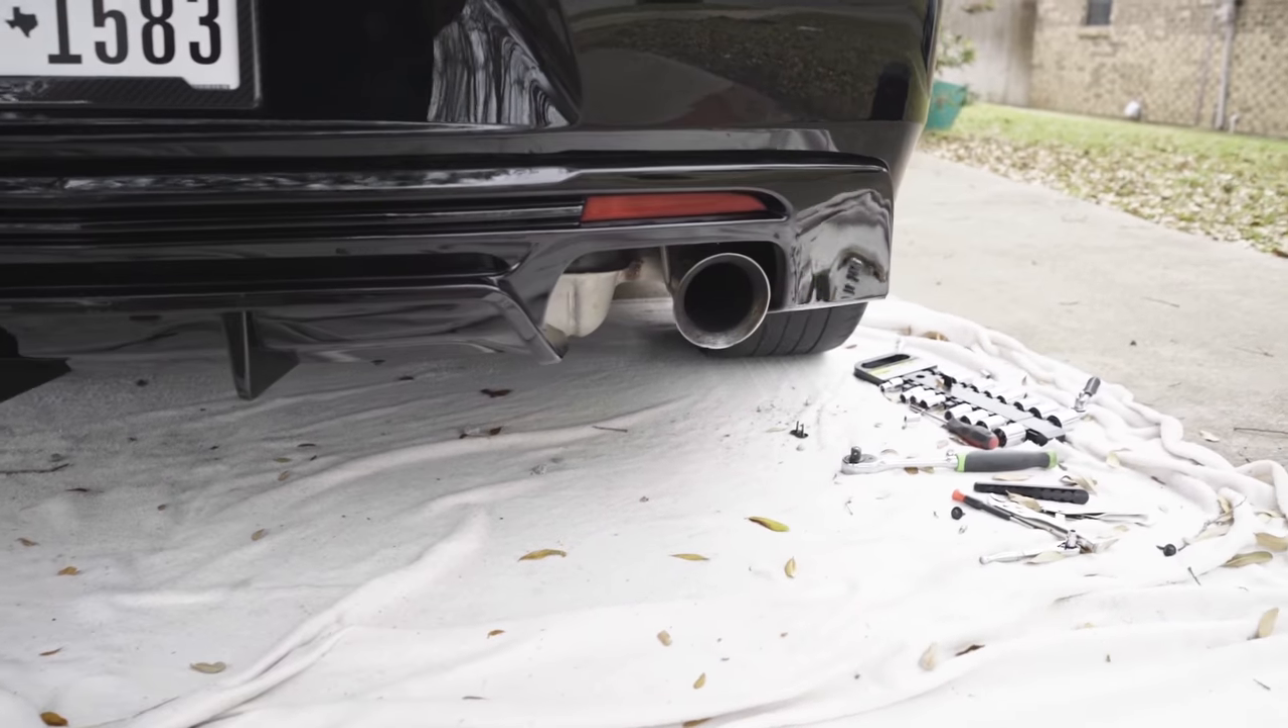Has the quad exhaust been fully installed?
No.